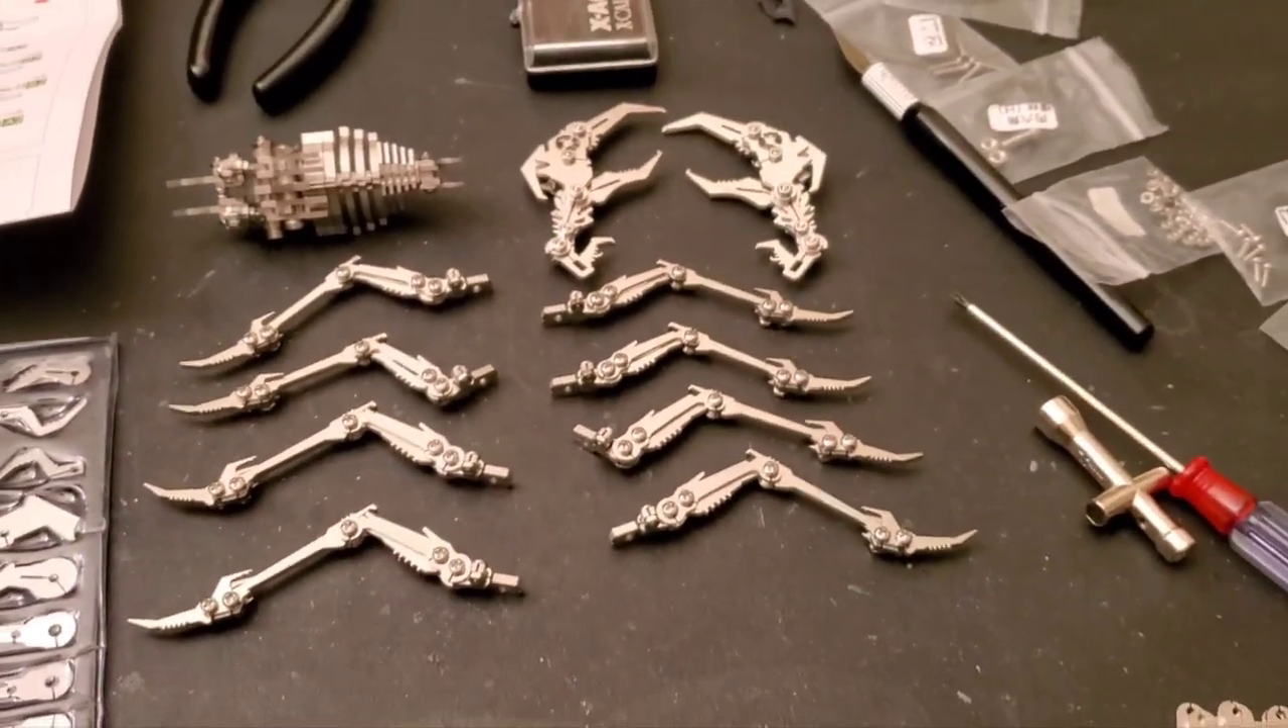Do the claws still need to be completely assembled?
No.